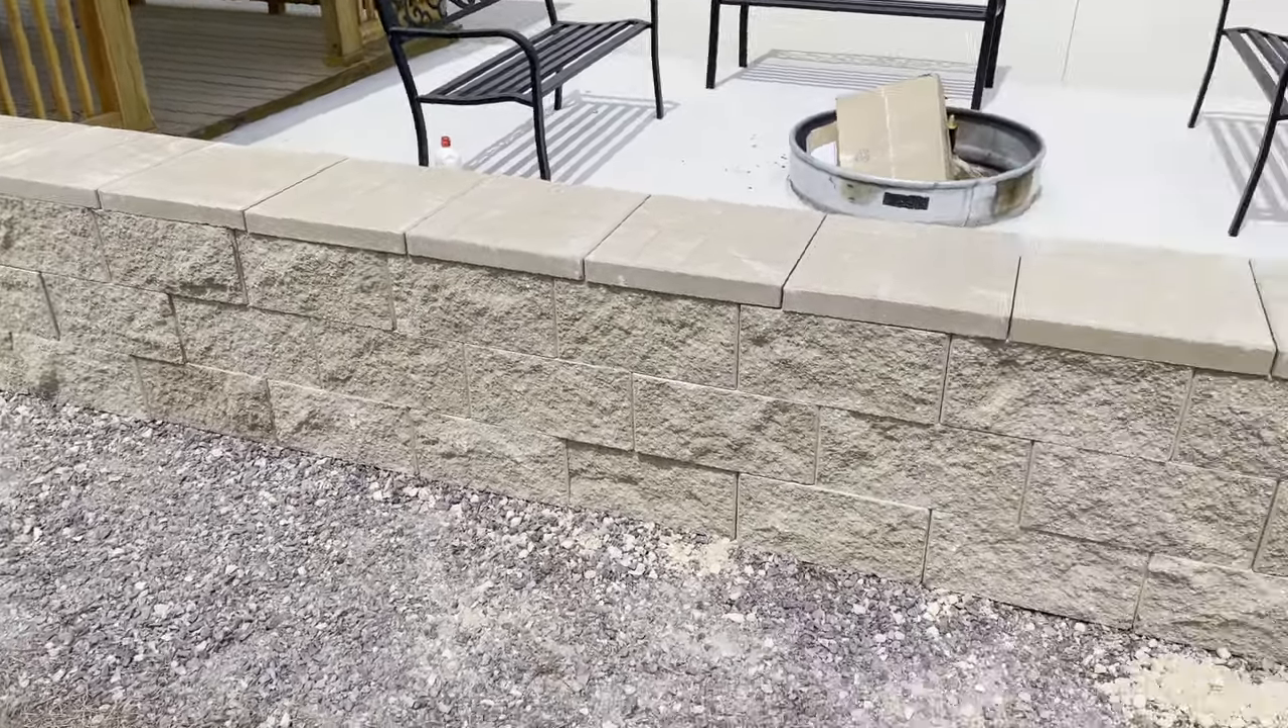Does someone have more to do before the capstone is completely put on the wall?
No.